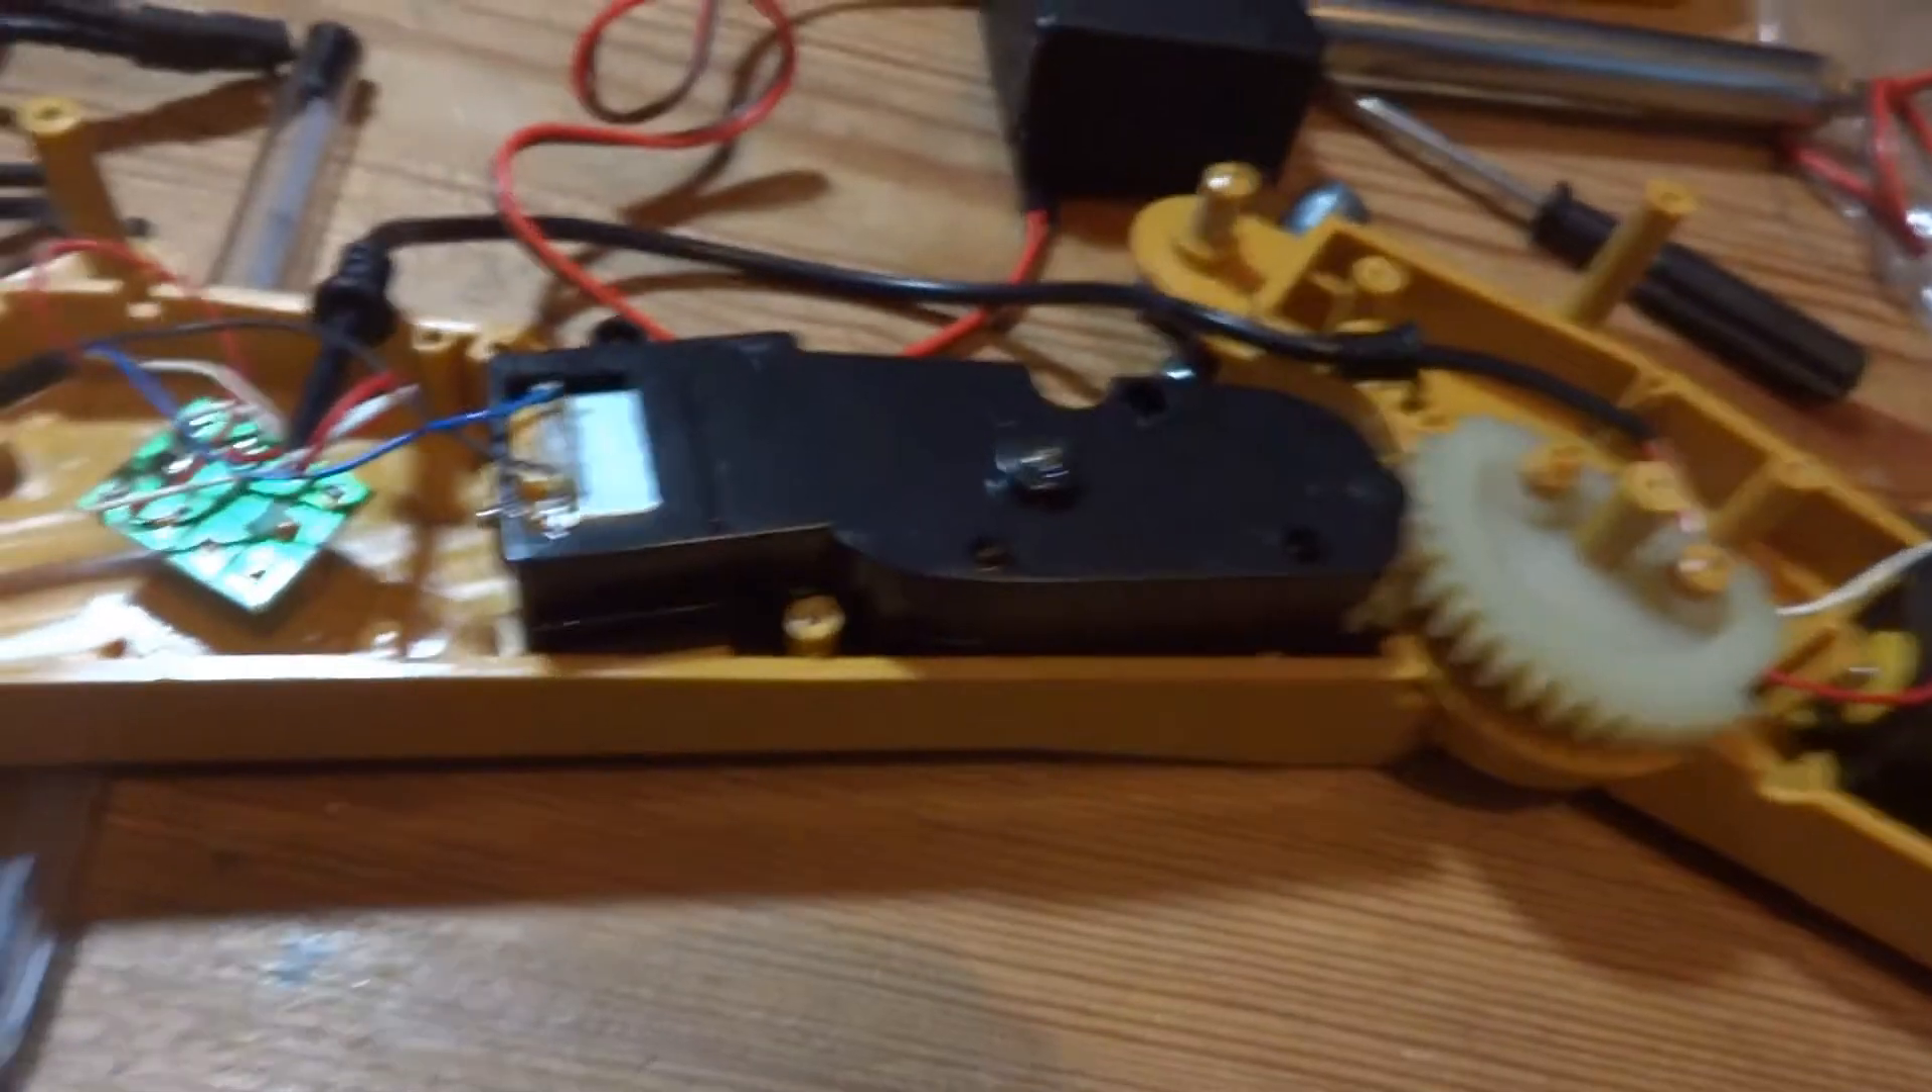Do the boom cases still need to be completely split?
No.